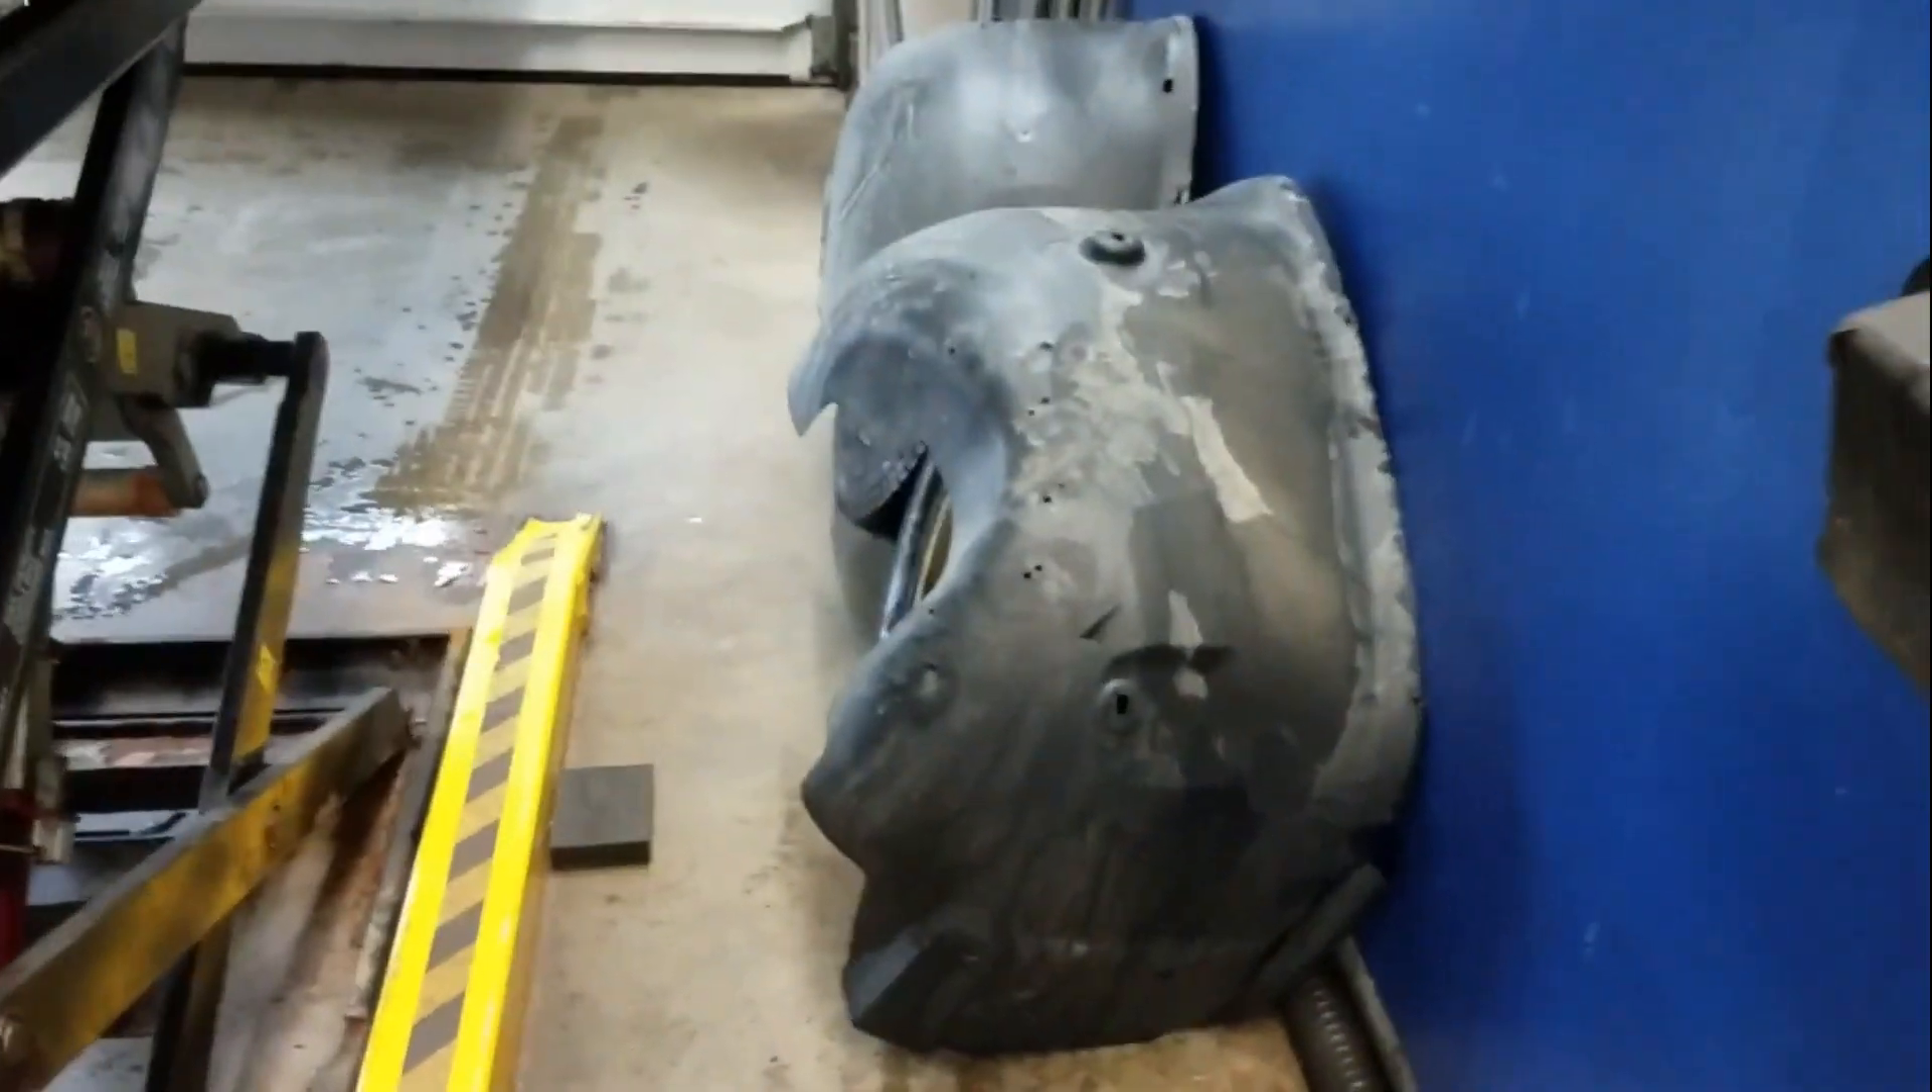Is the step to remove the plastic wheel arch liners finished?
Yes.